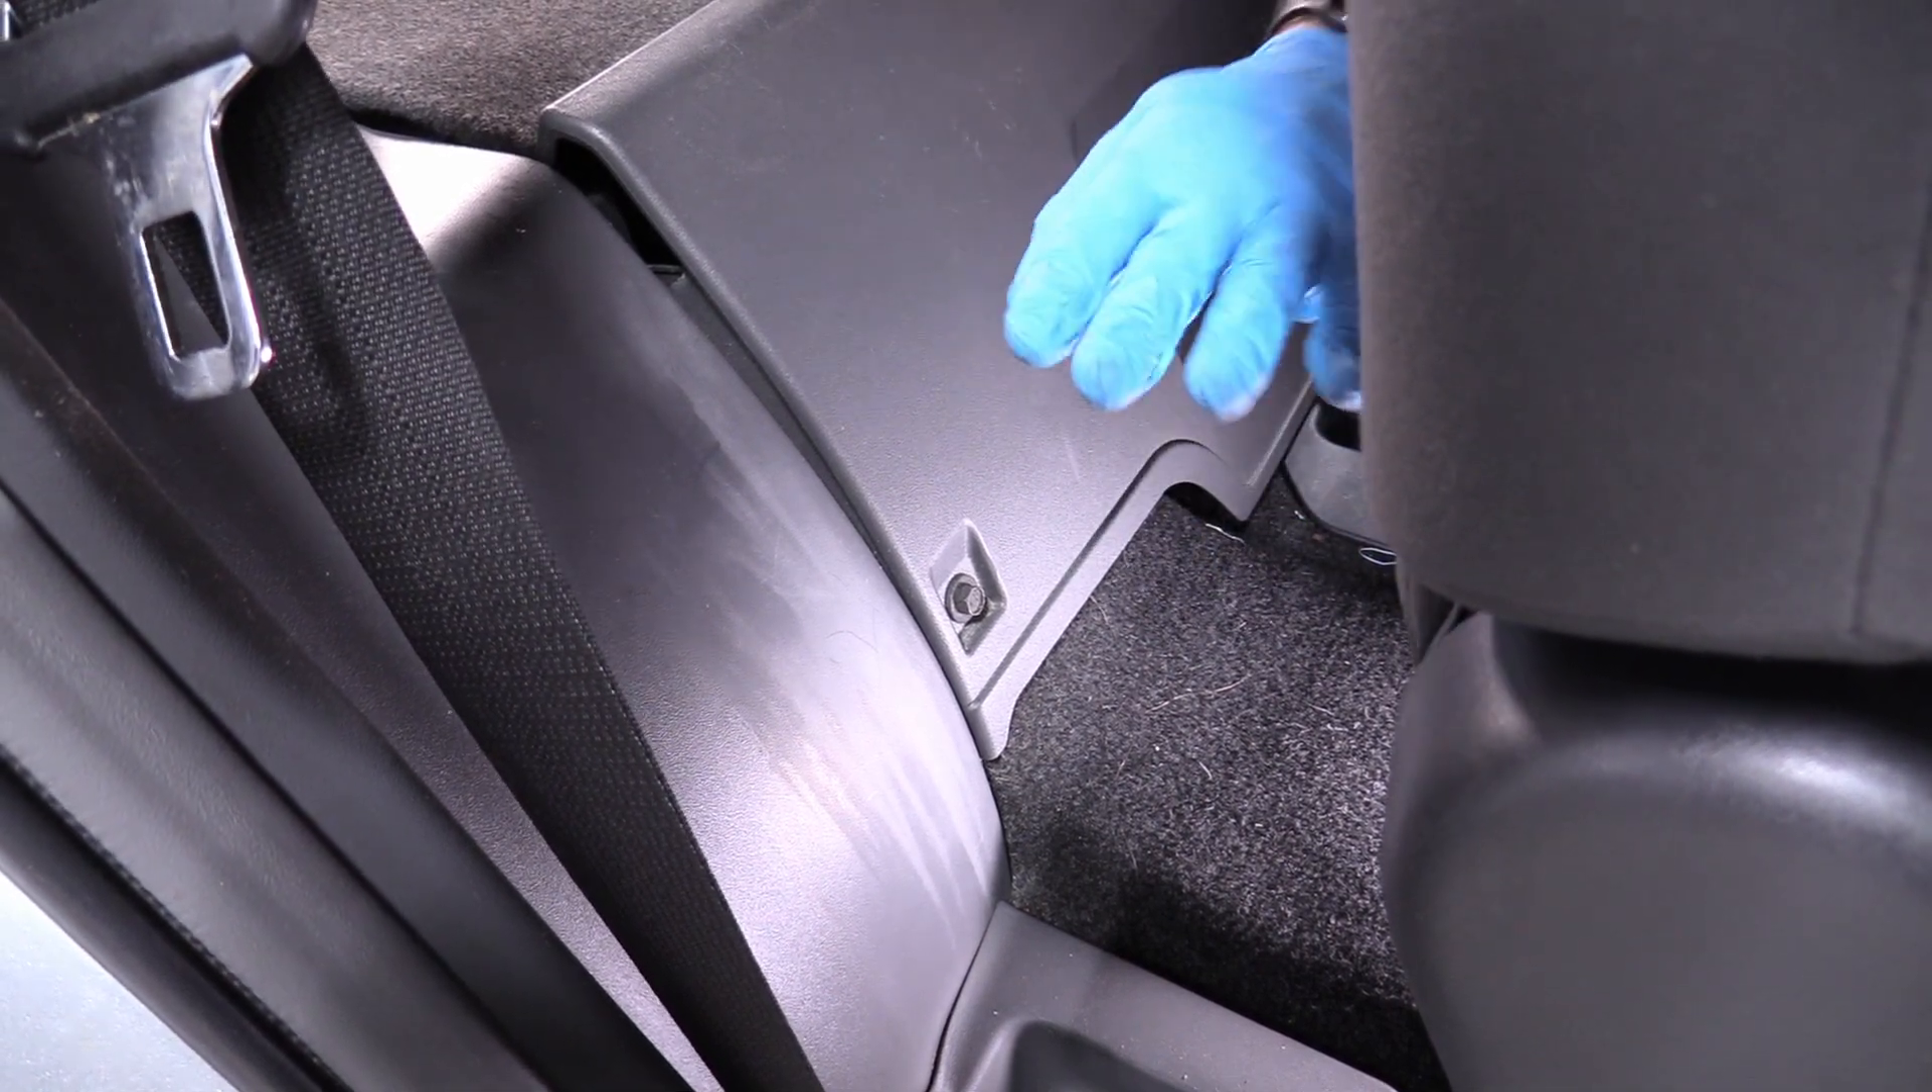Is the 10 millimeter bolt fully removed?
No.